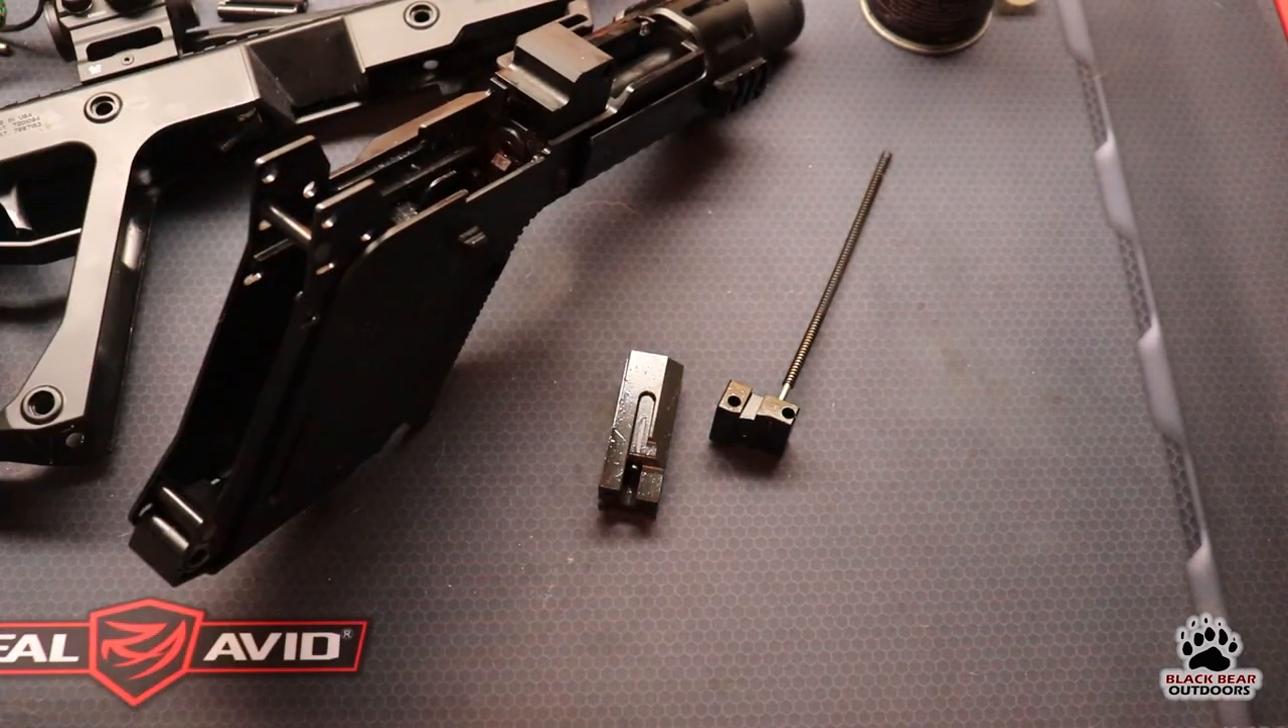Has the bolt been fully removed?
Yes.